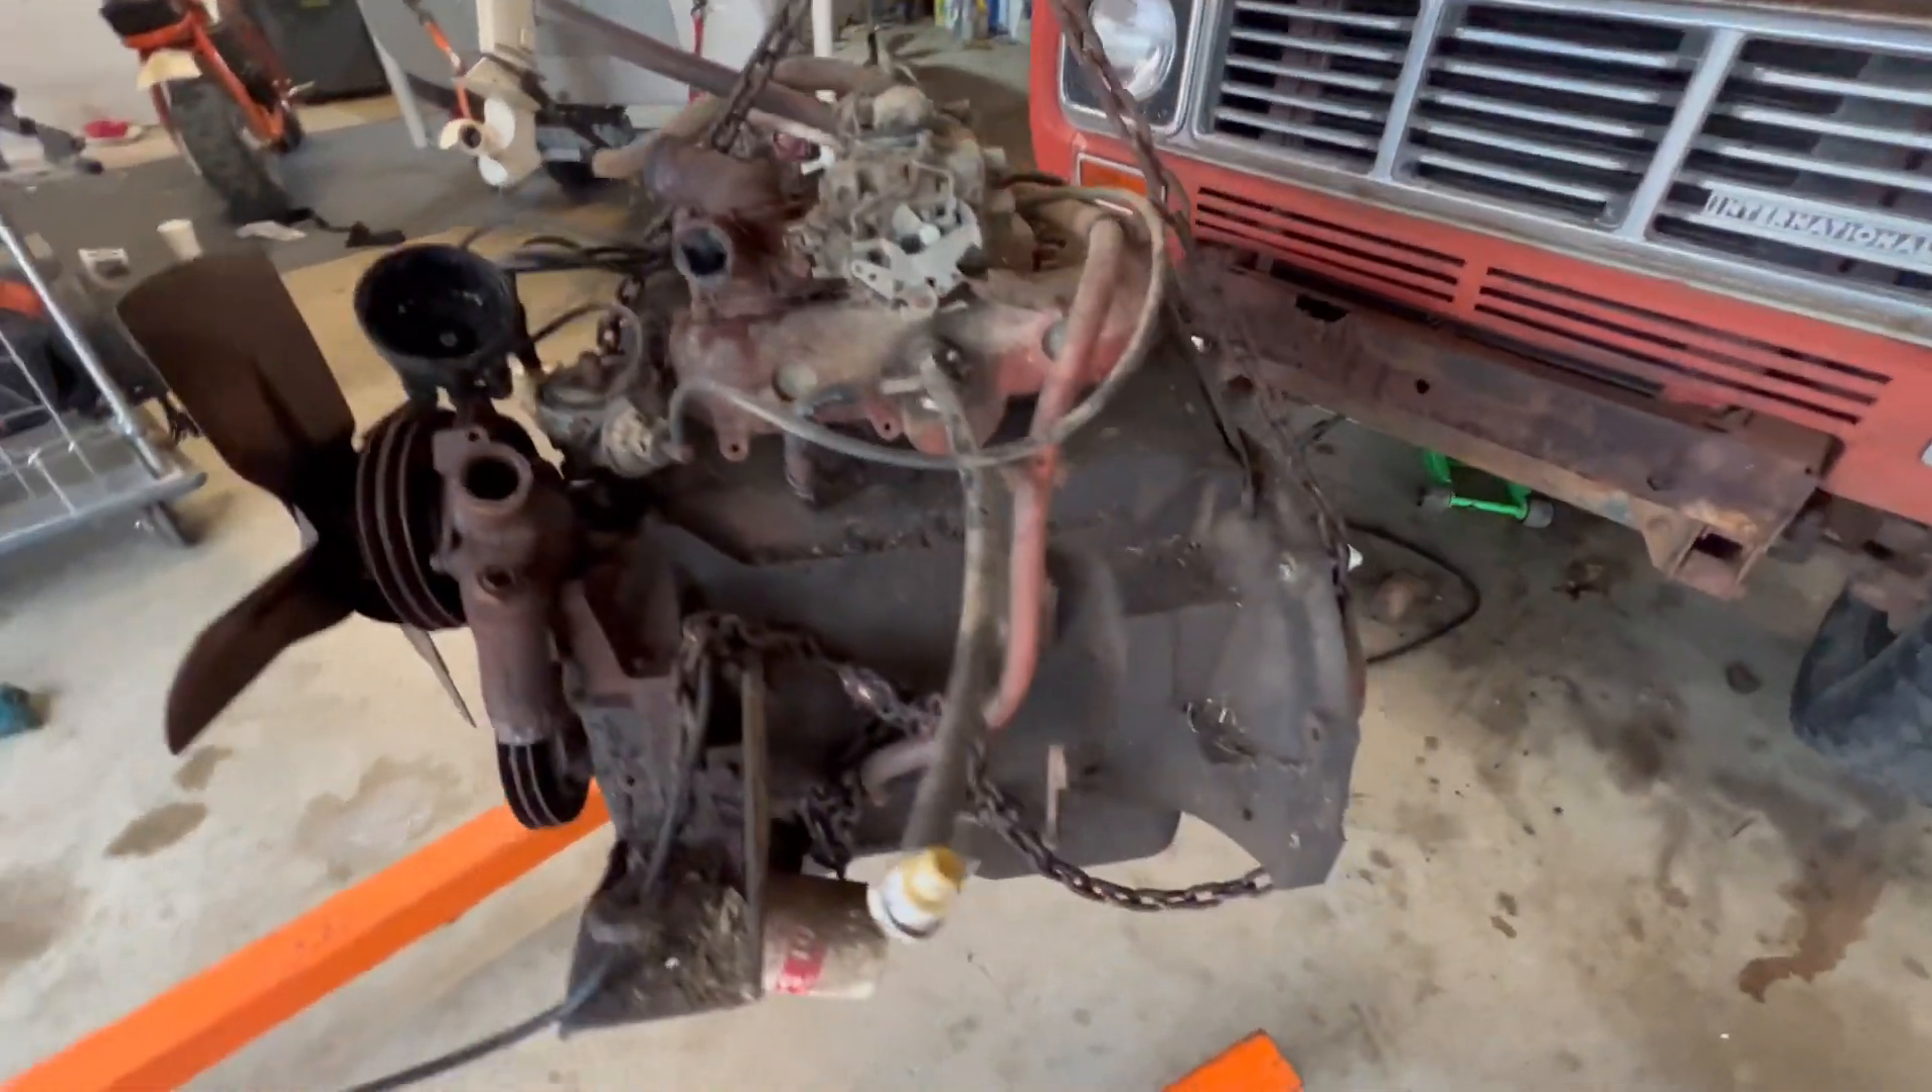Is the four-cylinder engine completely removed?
Yes.